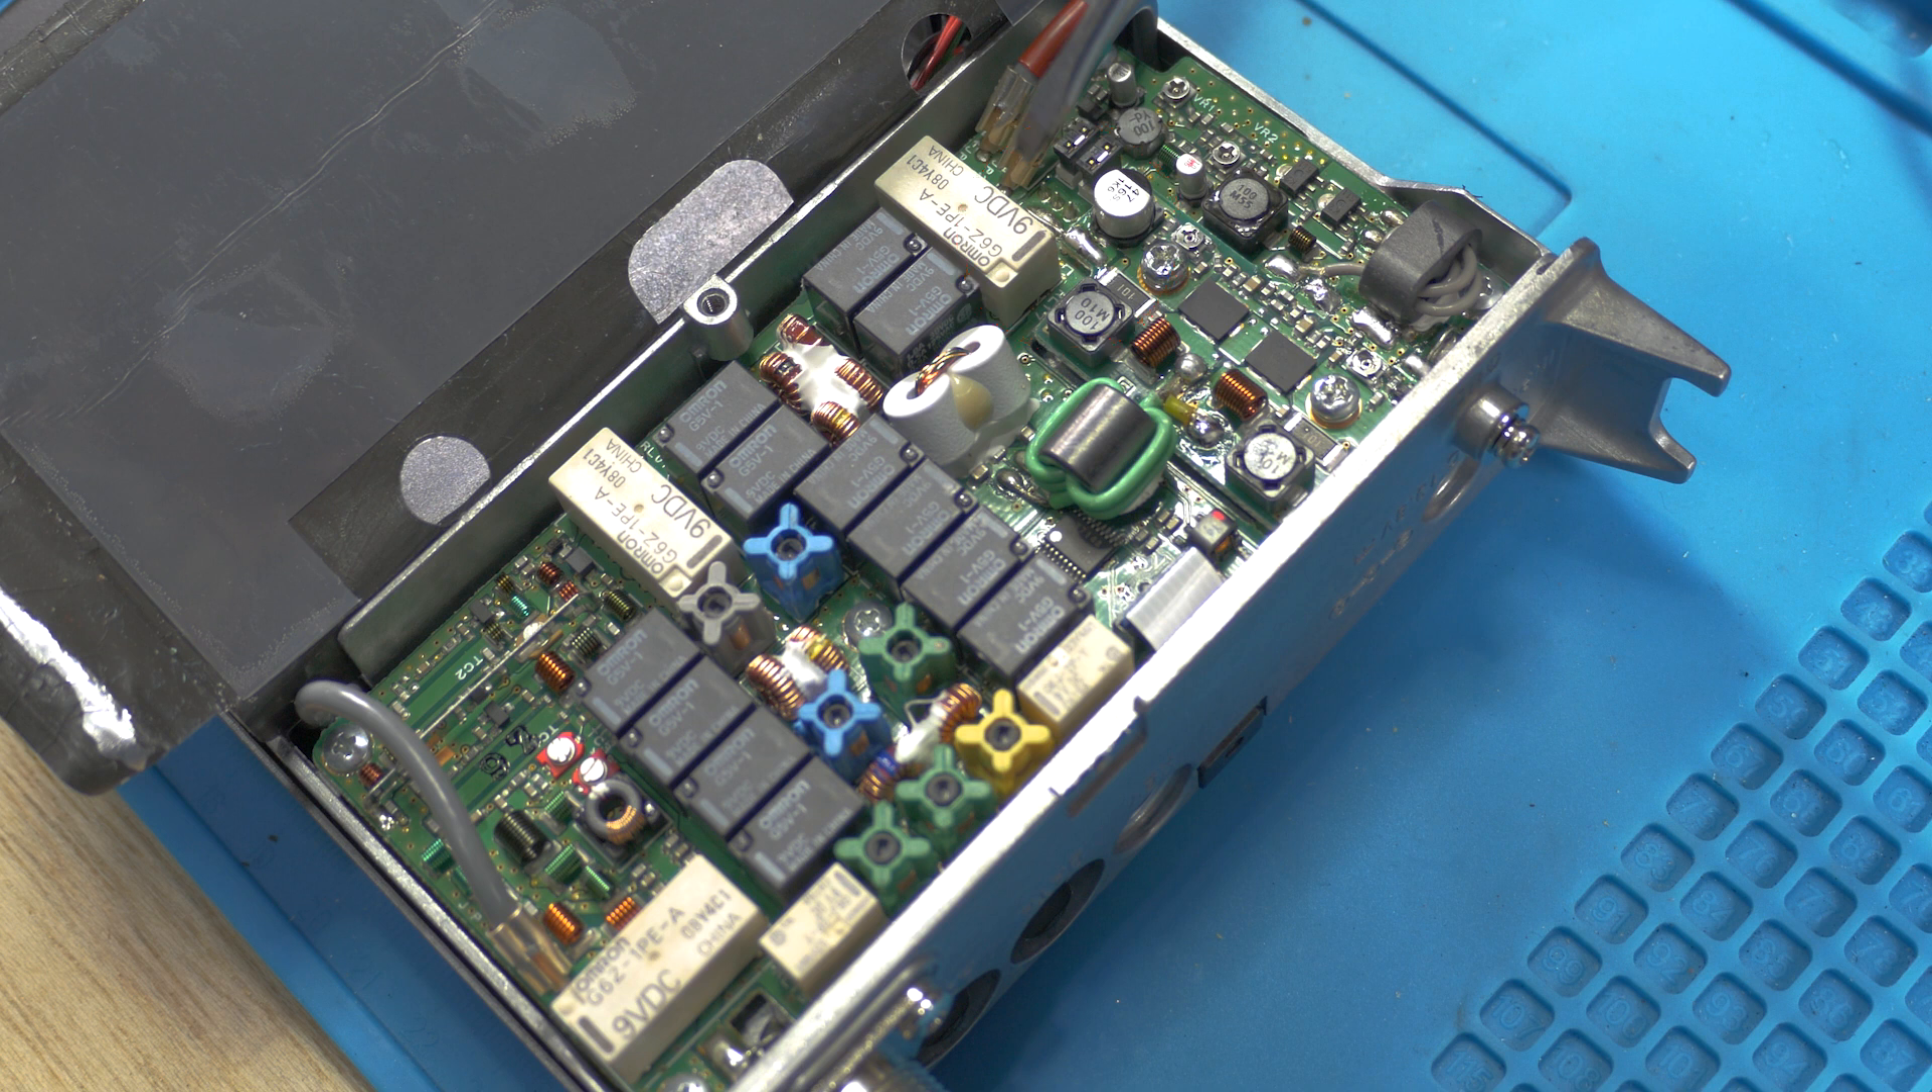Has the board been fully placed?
Yes.